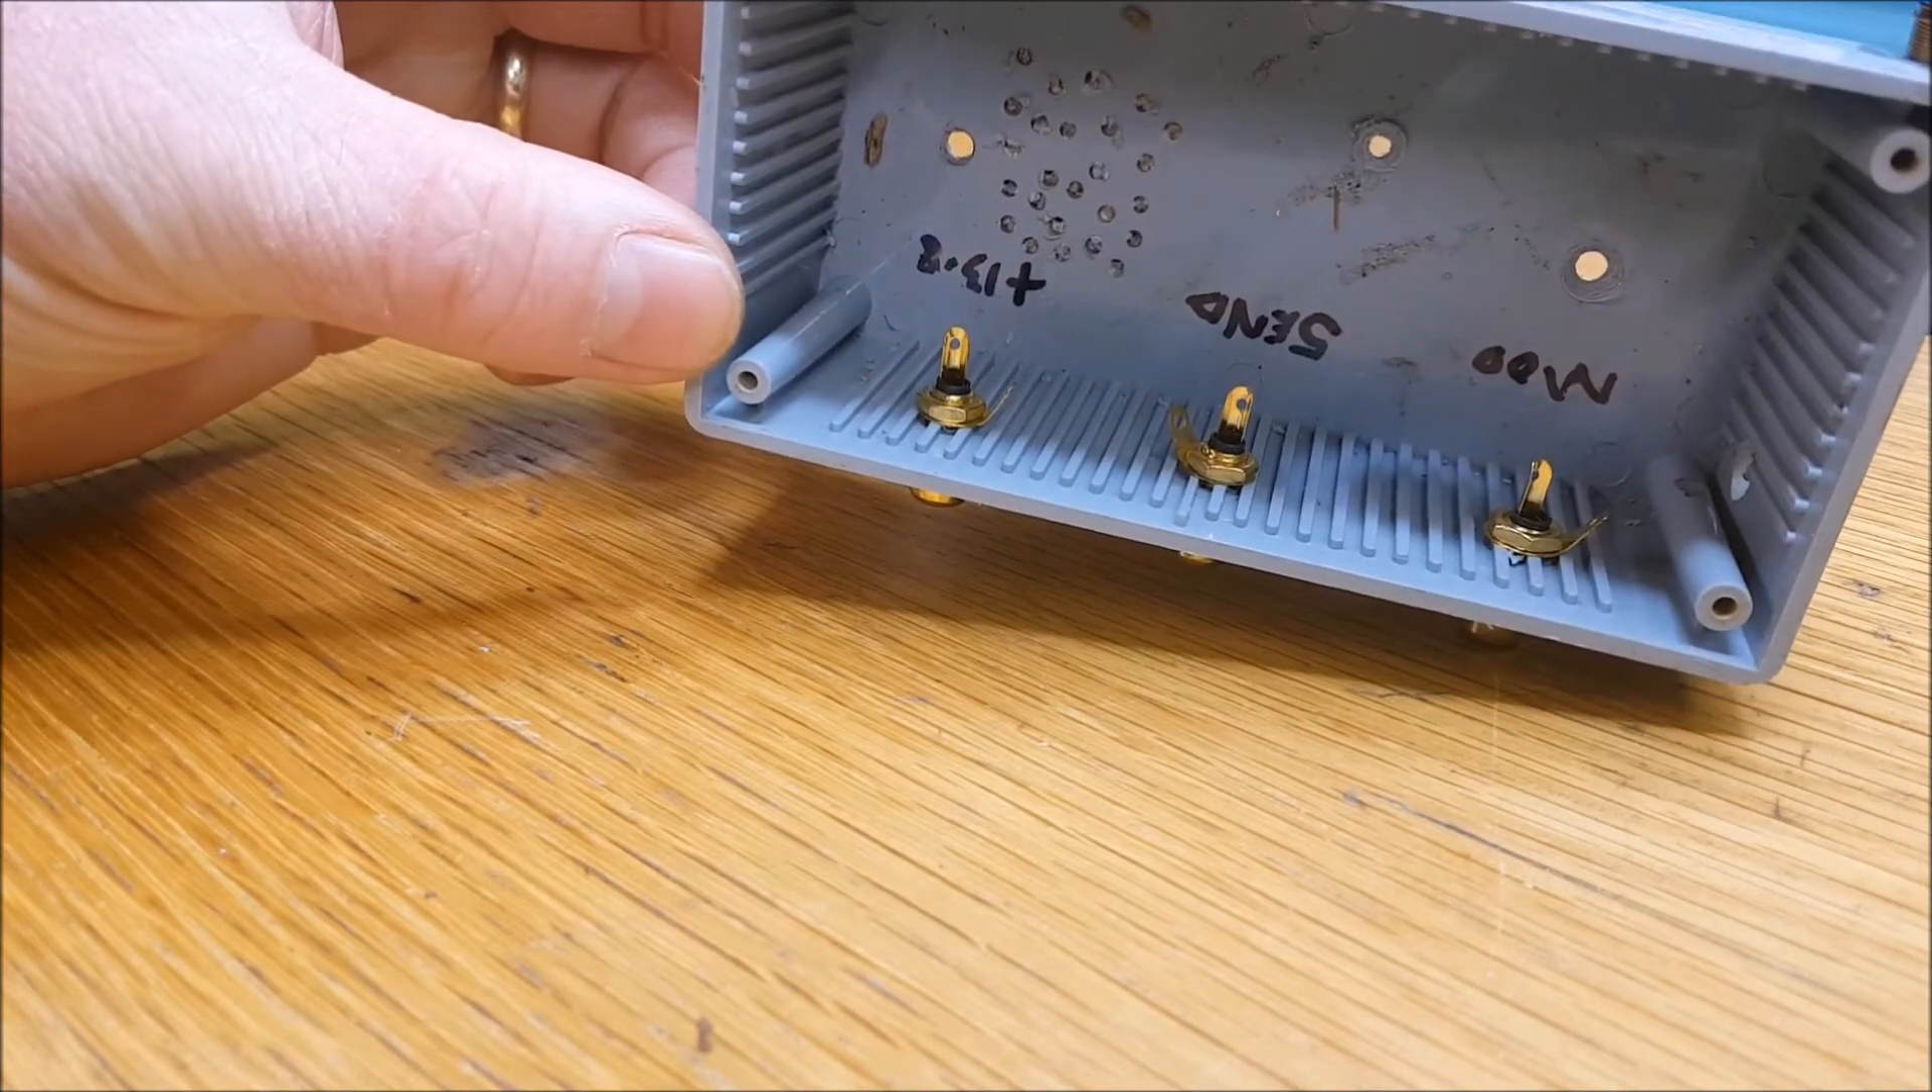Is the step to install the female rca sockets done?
Yes.